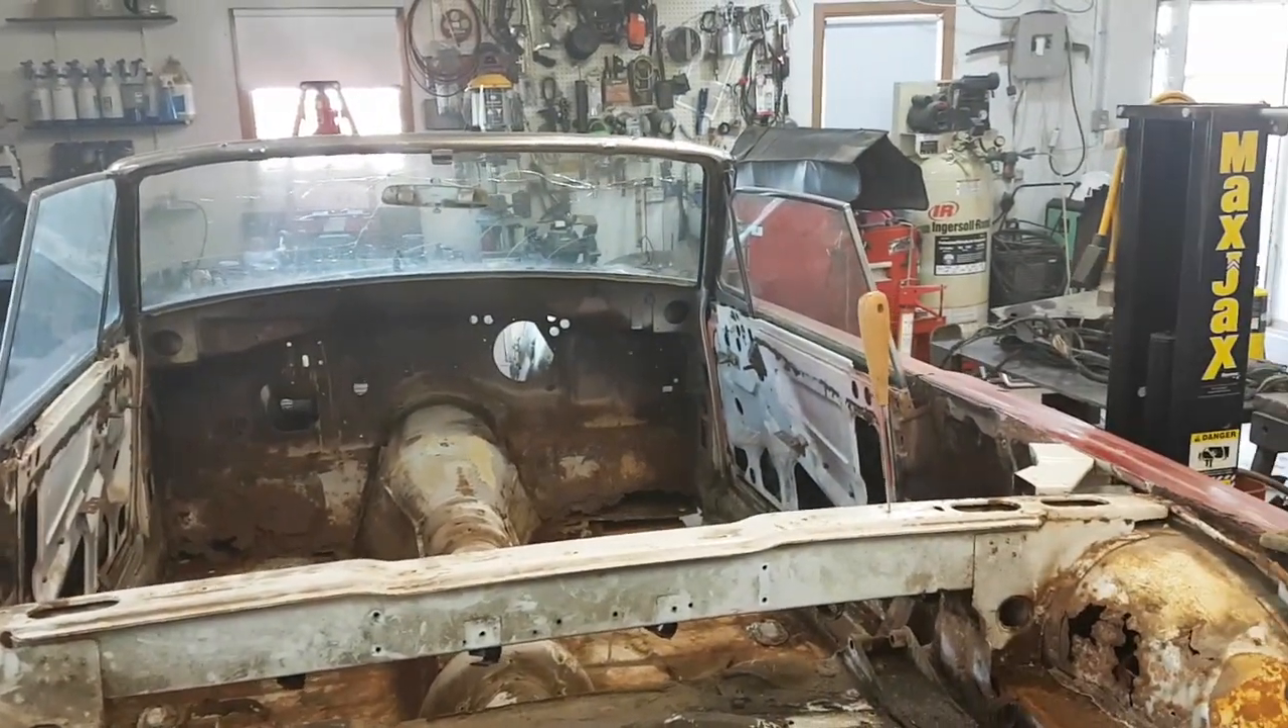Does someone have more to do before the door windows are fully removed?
Yes.